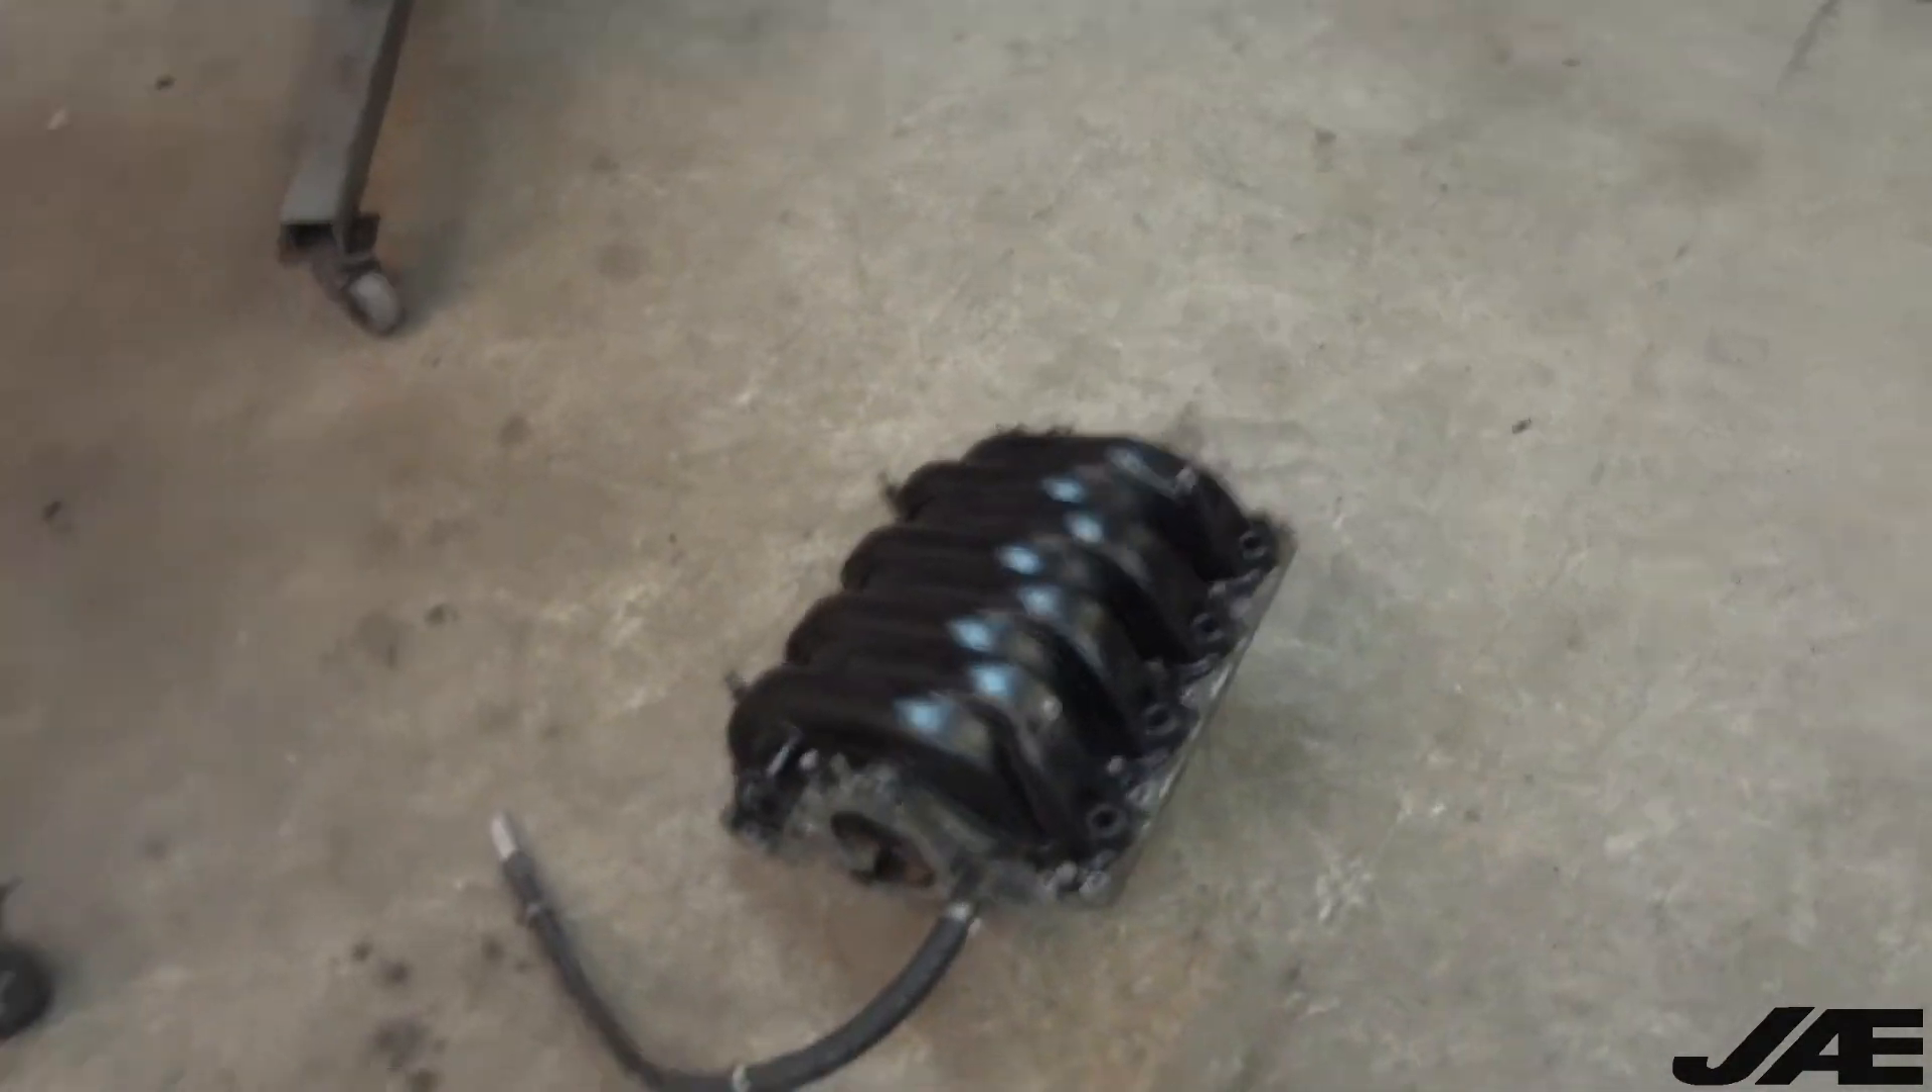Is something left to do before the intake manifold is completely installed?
Yes.